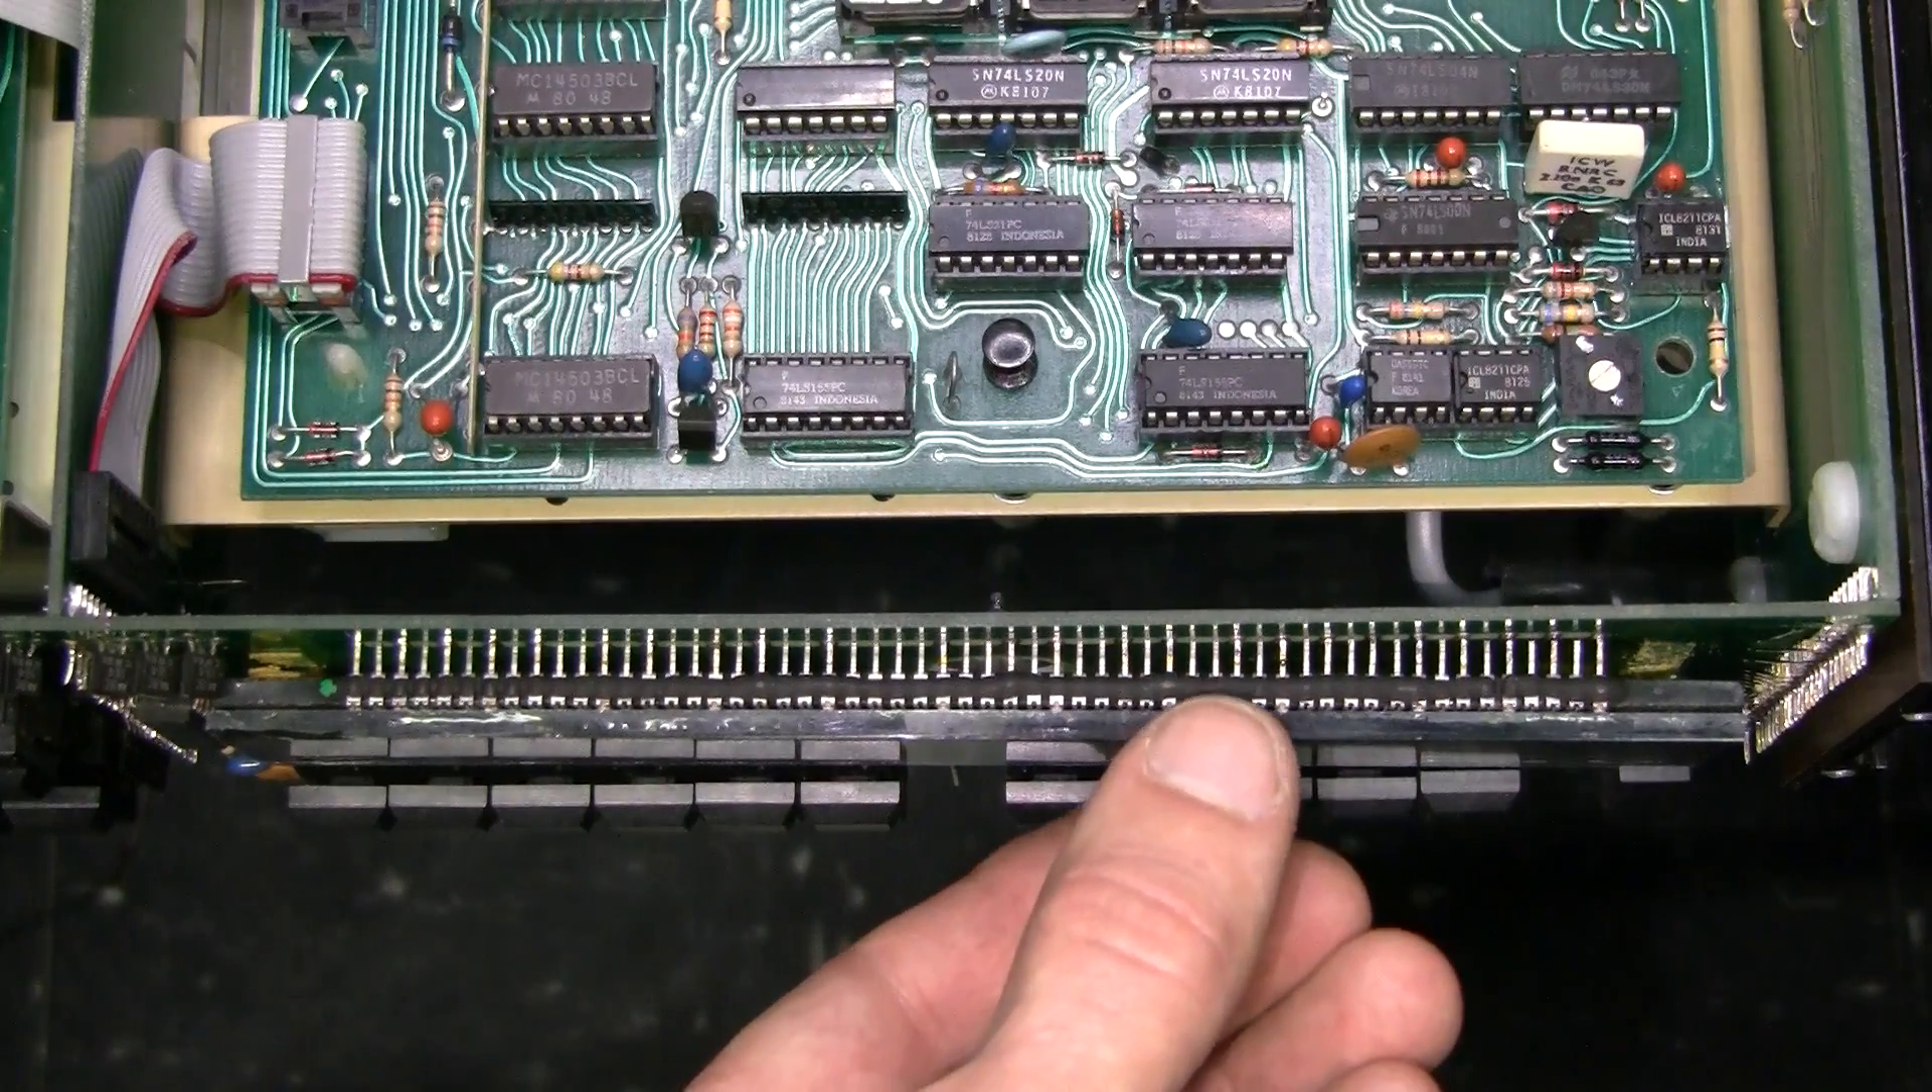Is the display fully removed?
No.